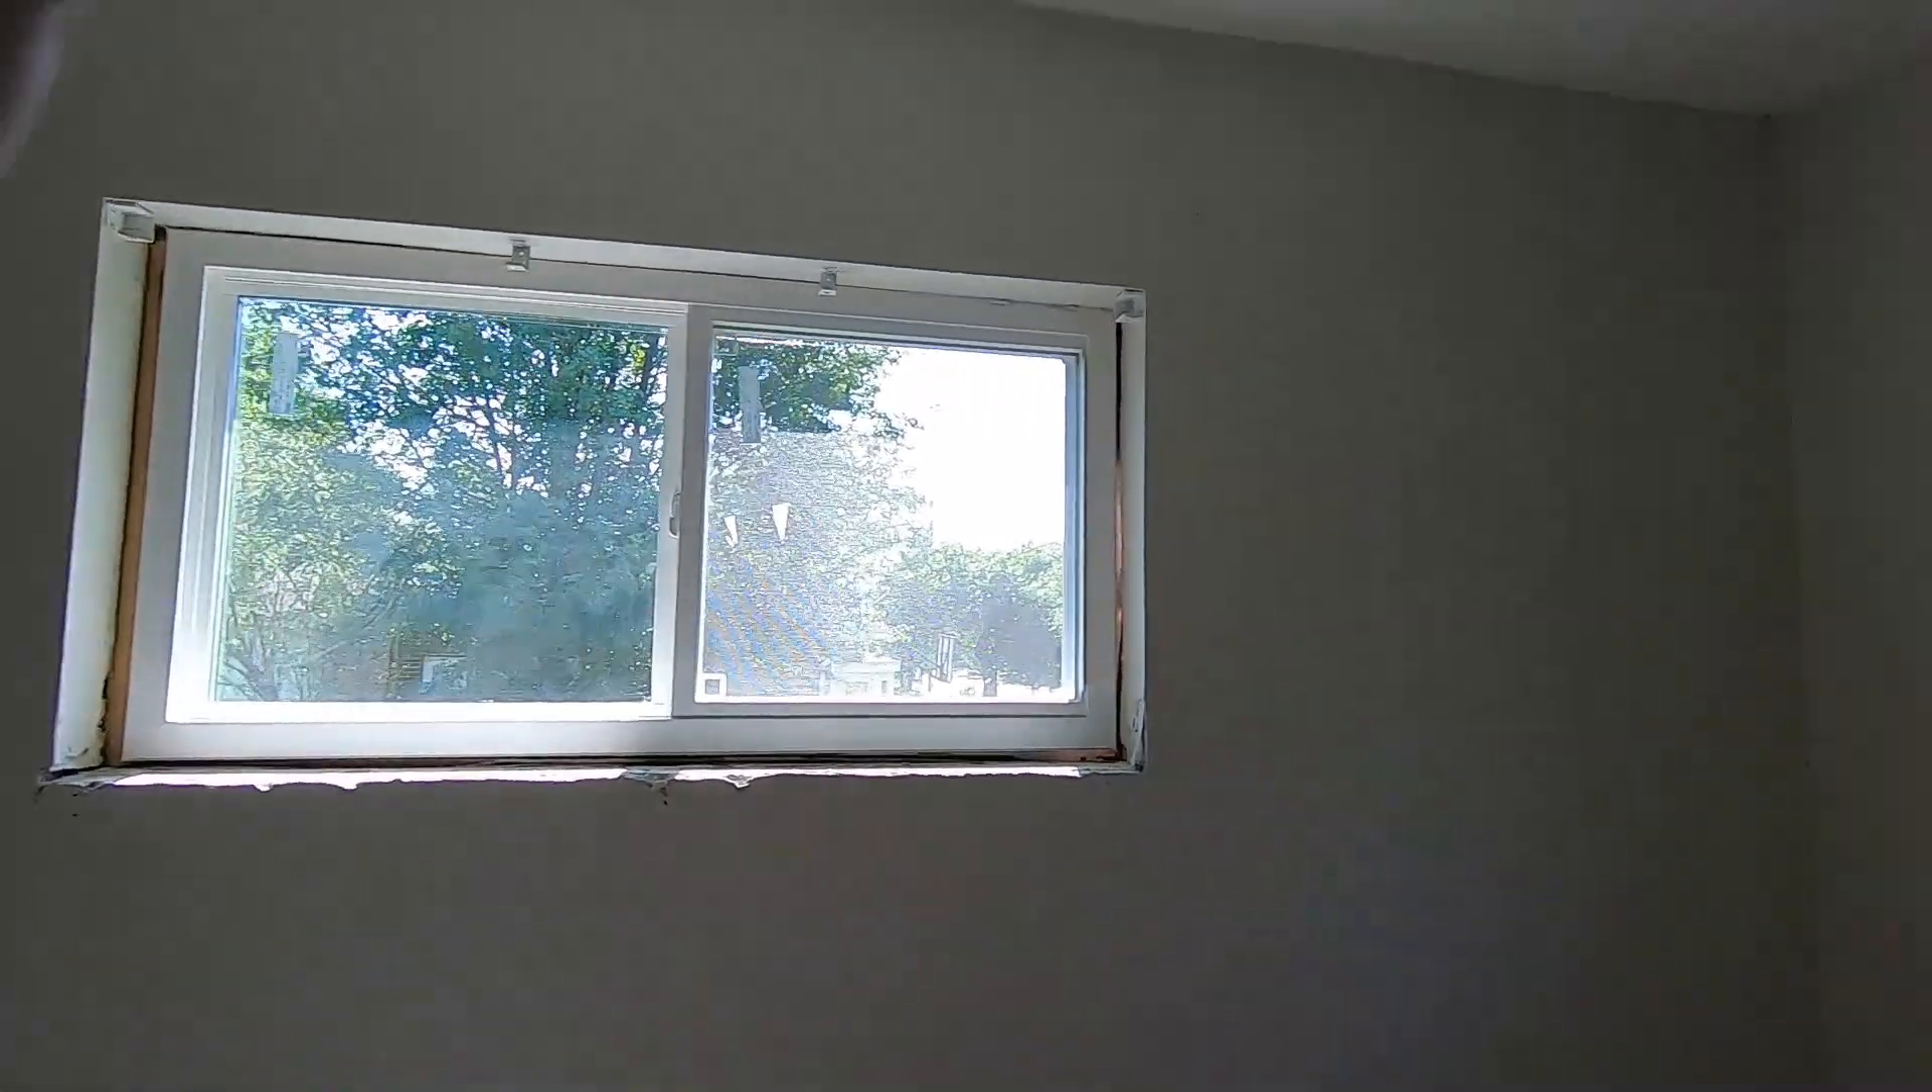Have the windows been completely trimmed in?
No.